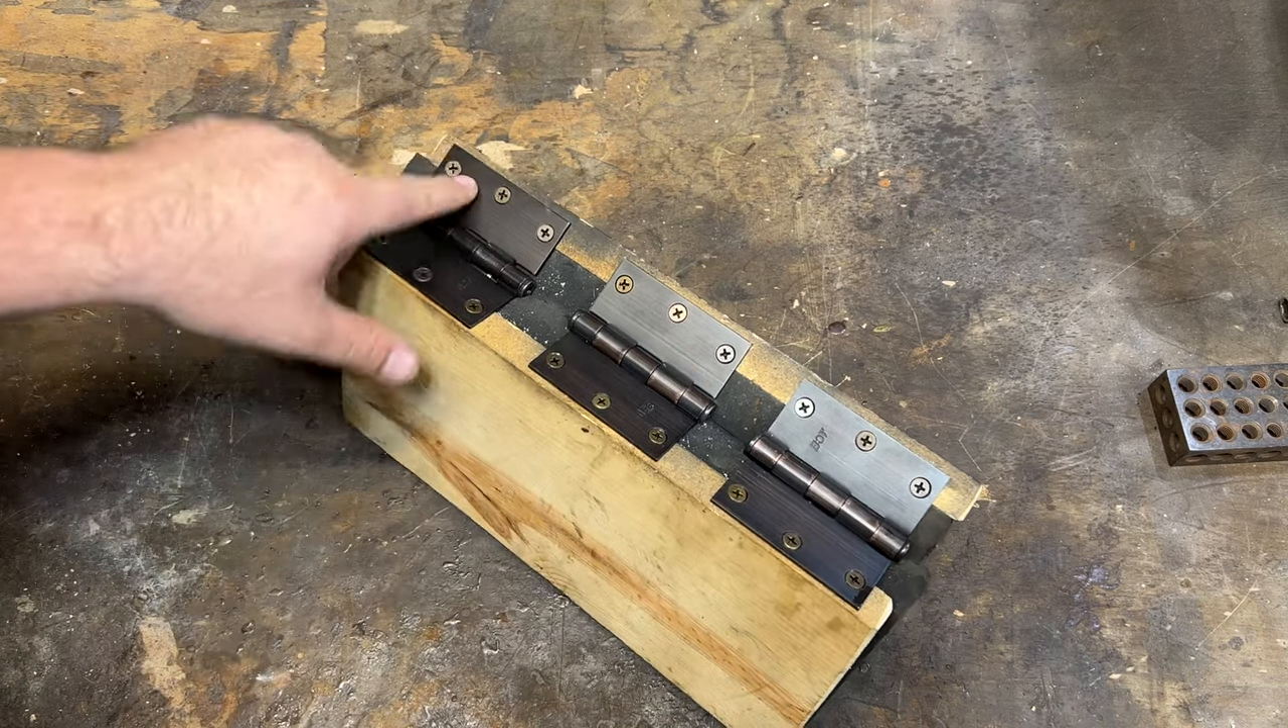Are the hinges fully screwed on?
Yes.